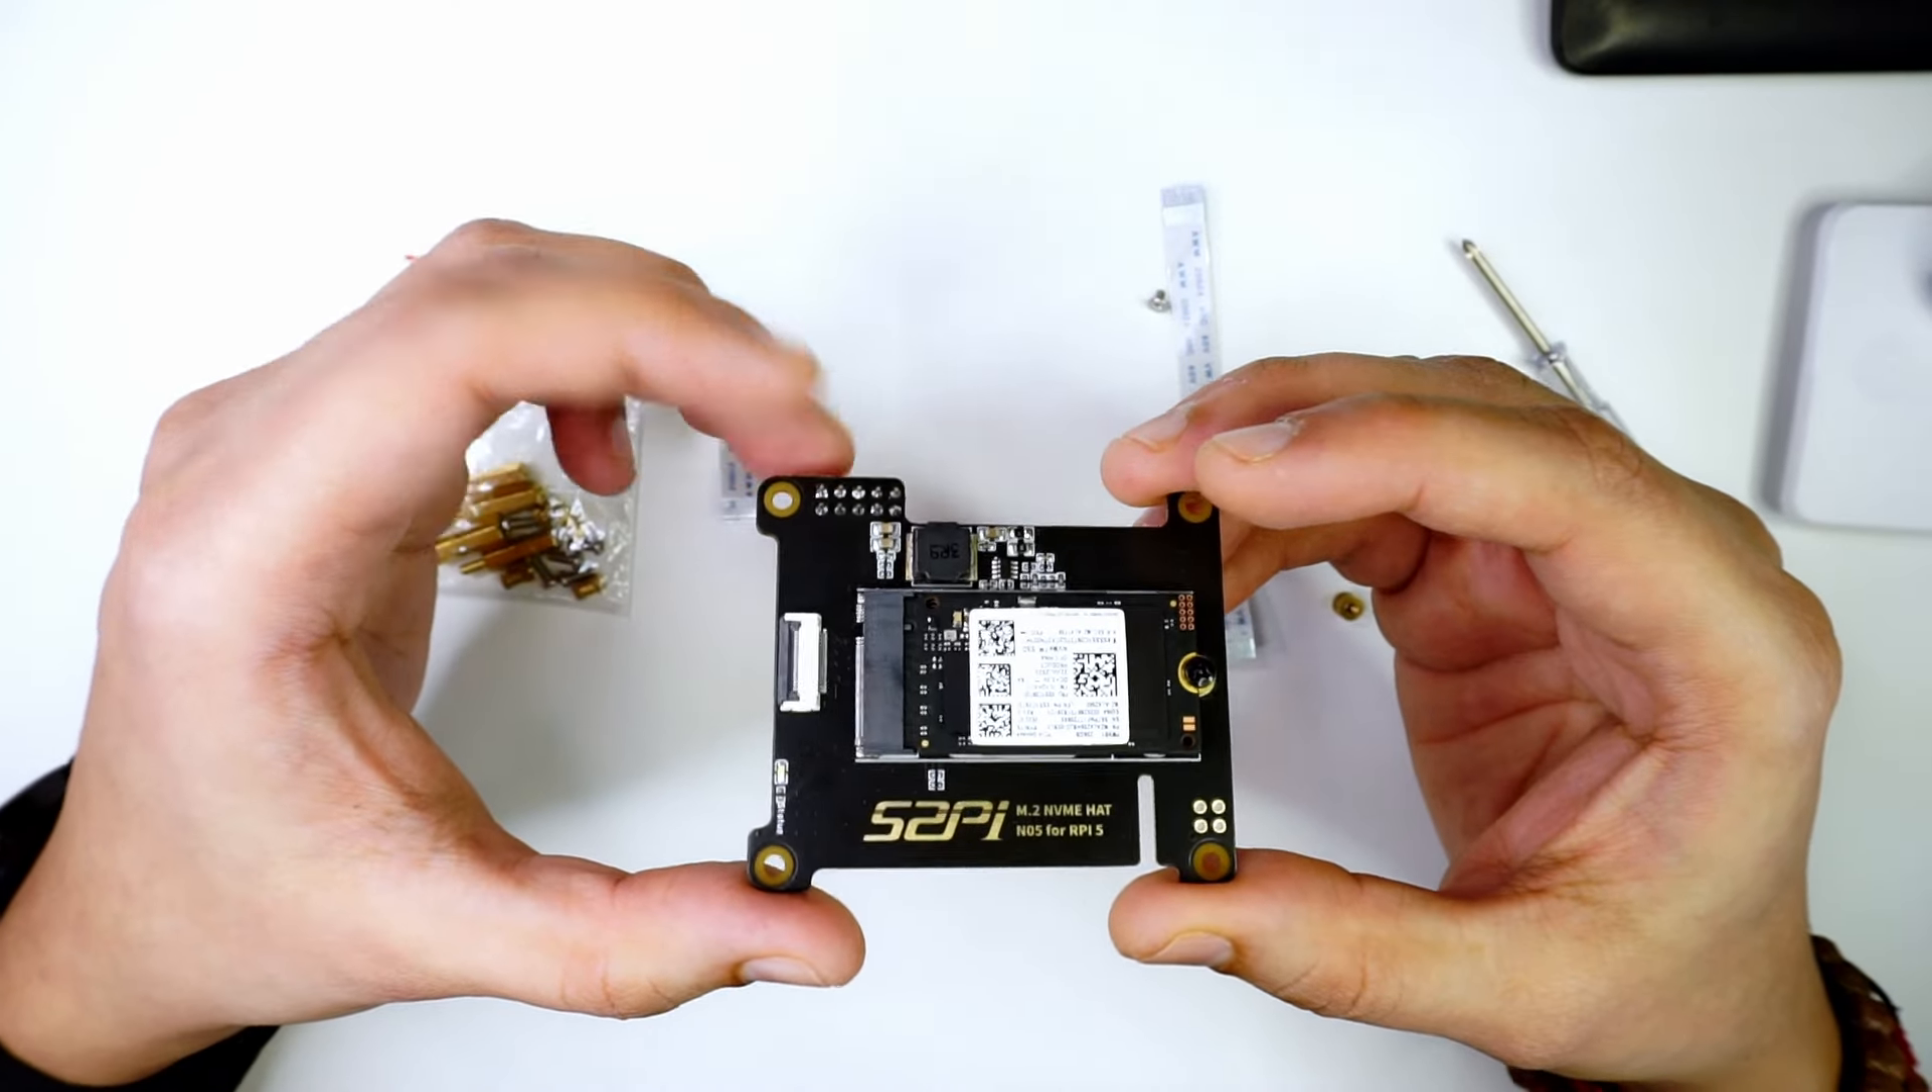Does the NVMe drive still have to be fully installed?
No.